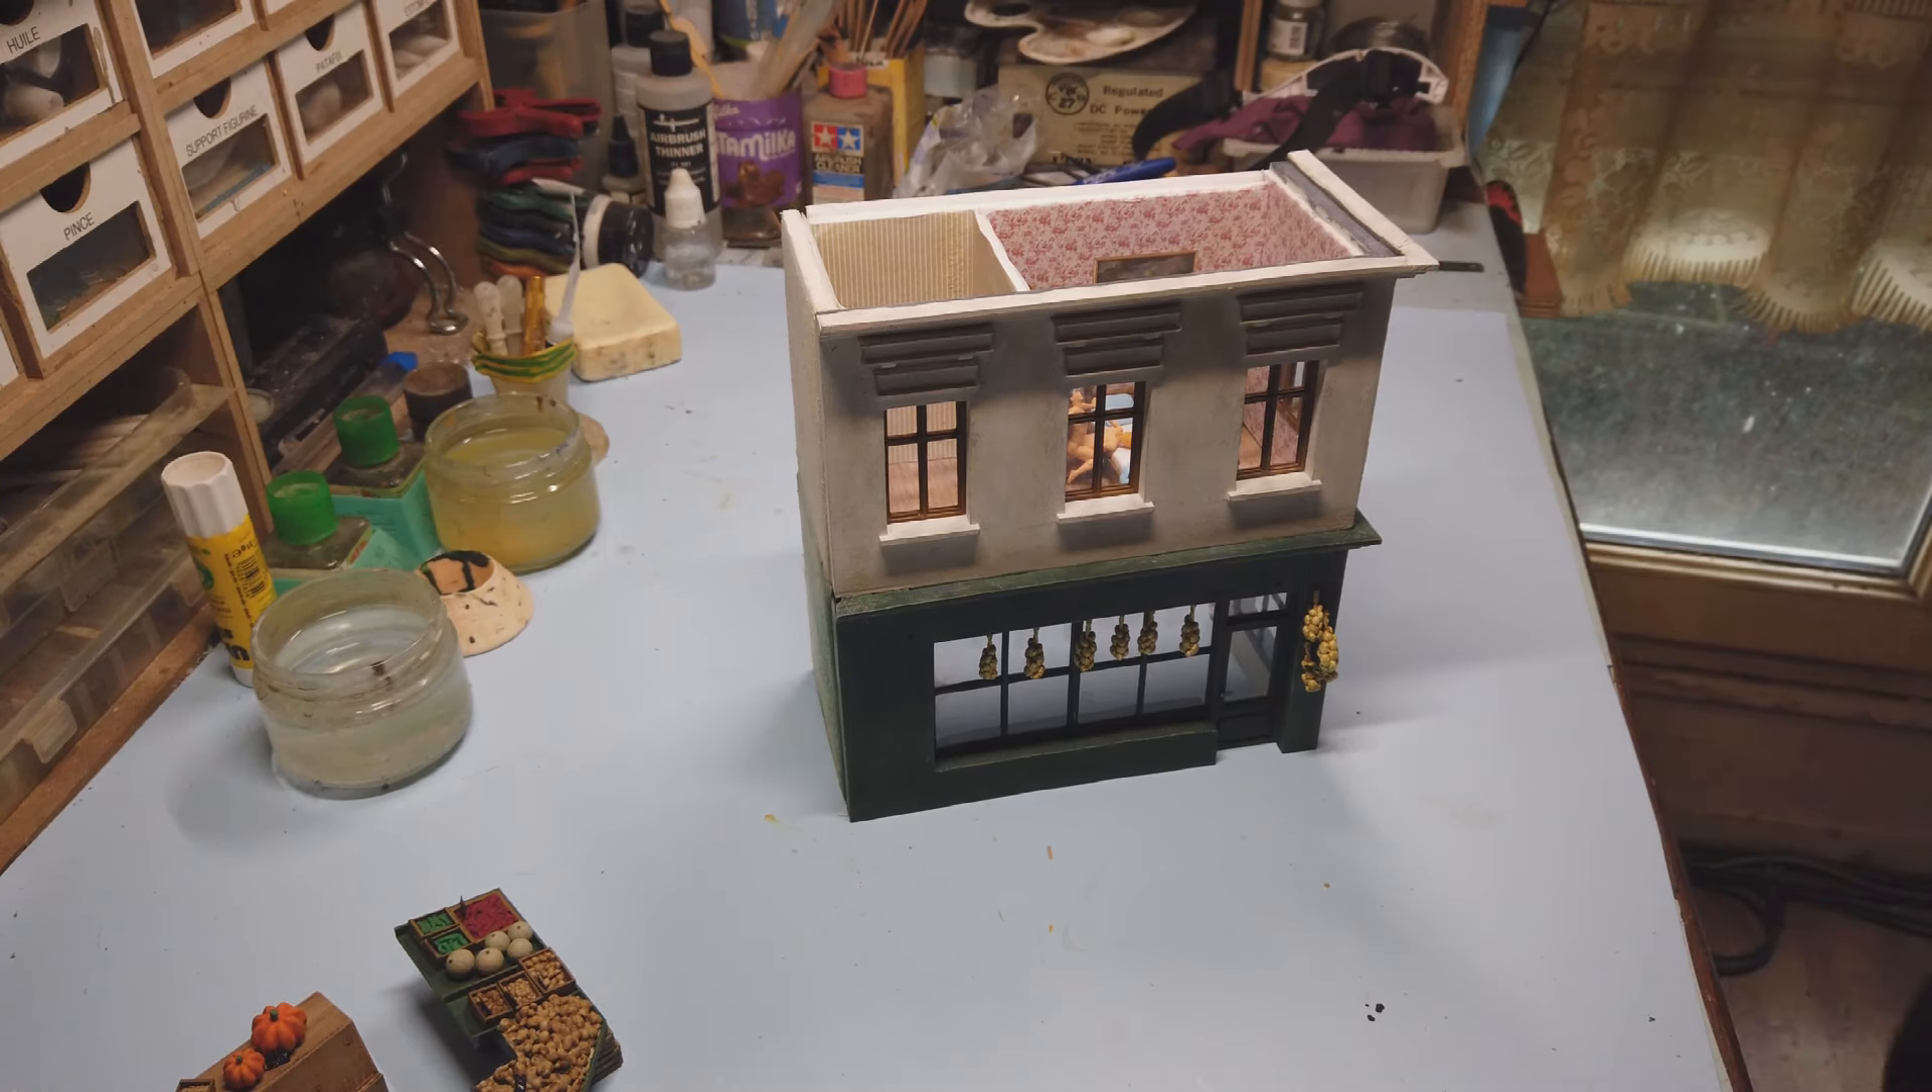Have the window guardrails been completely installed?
No.